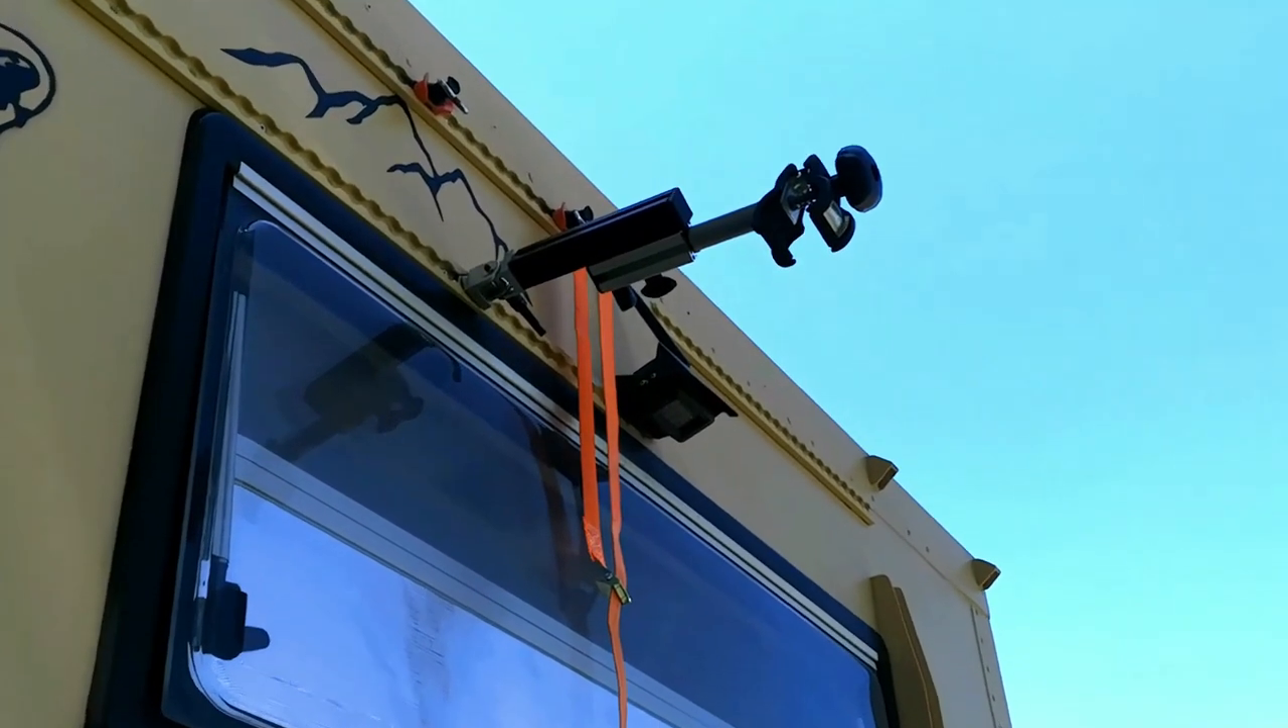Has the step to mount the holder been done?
Yes.